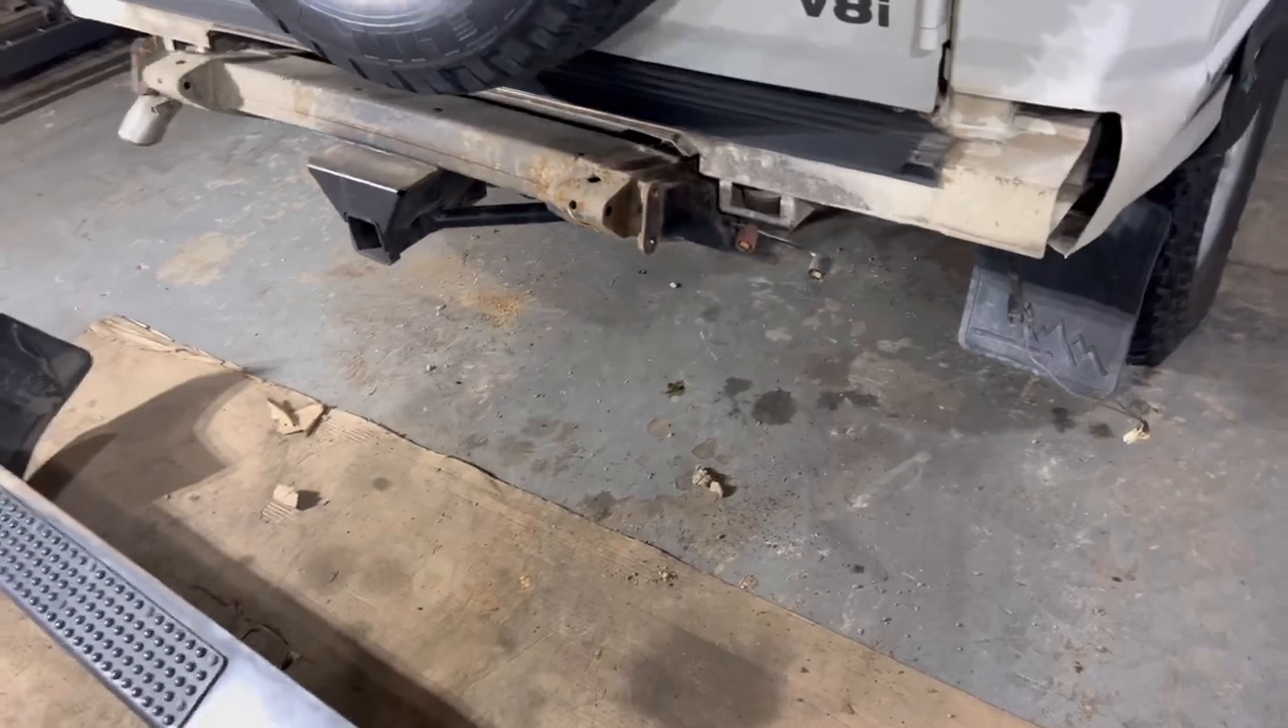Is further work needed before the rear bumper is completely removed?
No.